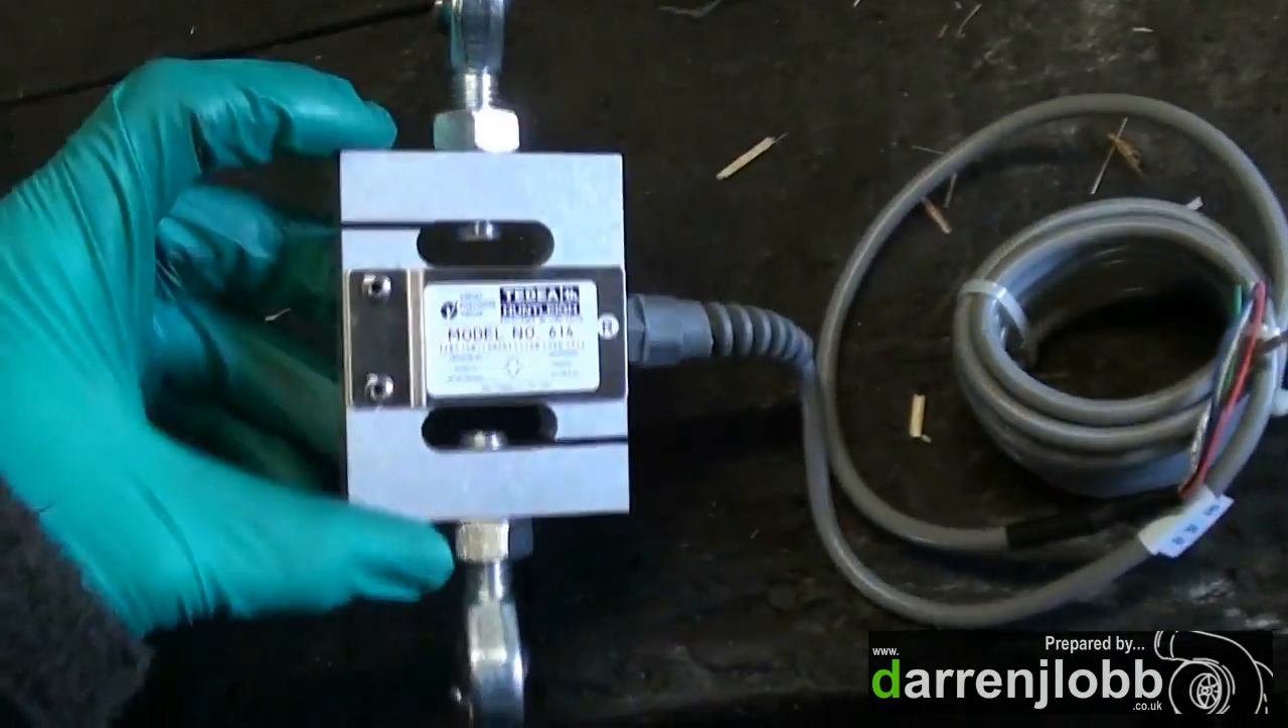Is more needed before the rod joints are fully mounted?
No.